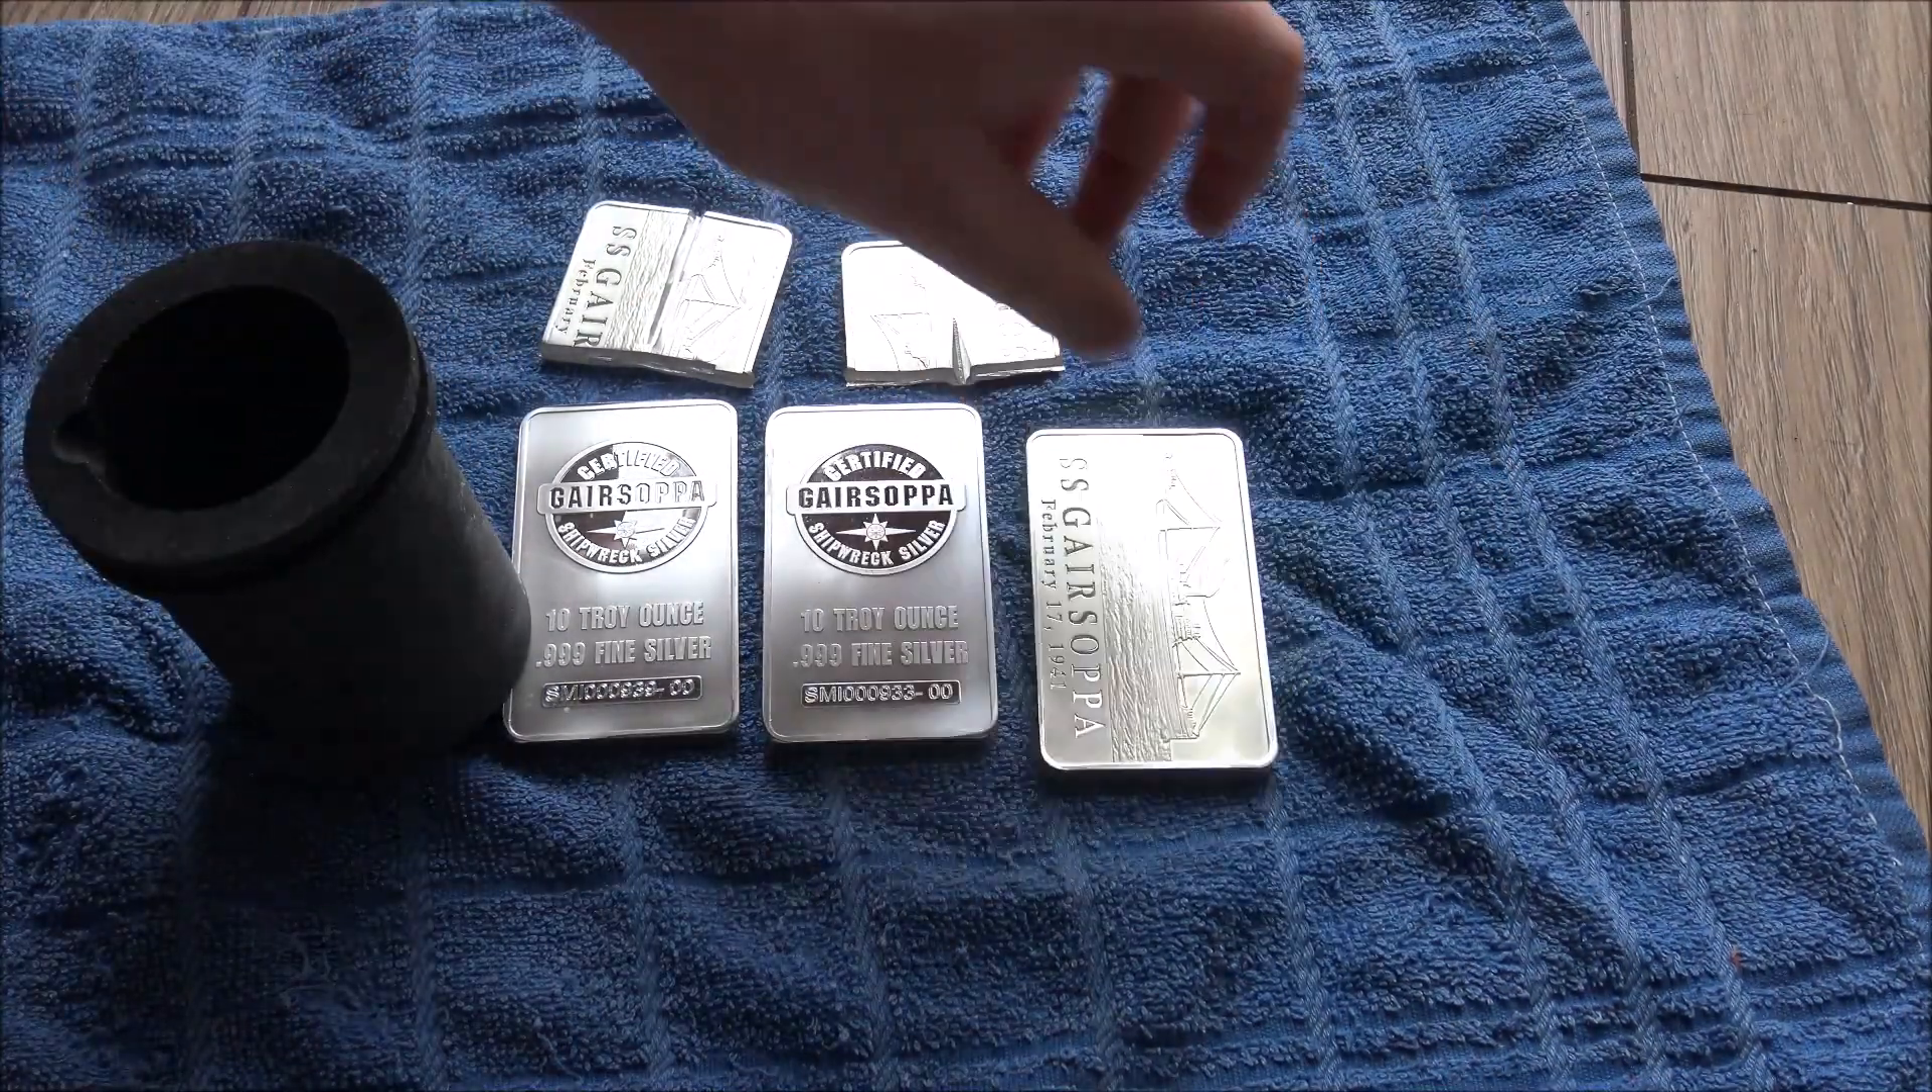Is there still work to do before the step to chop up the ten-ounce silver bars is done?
Yes.